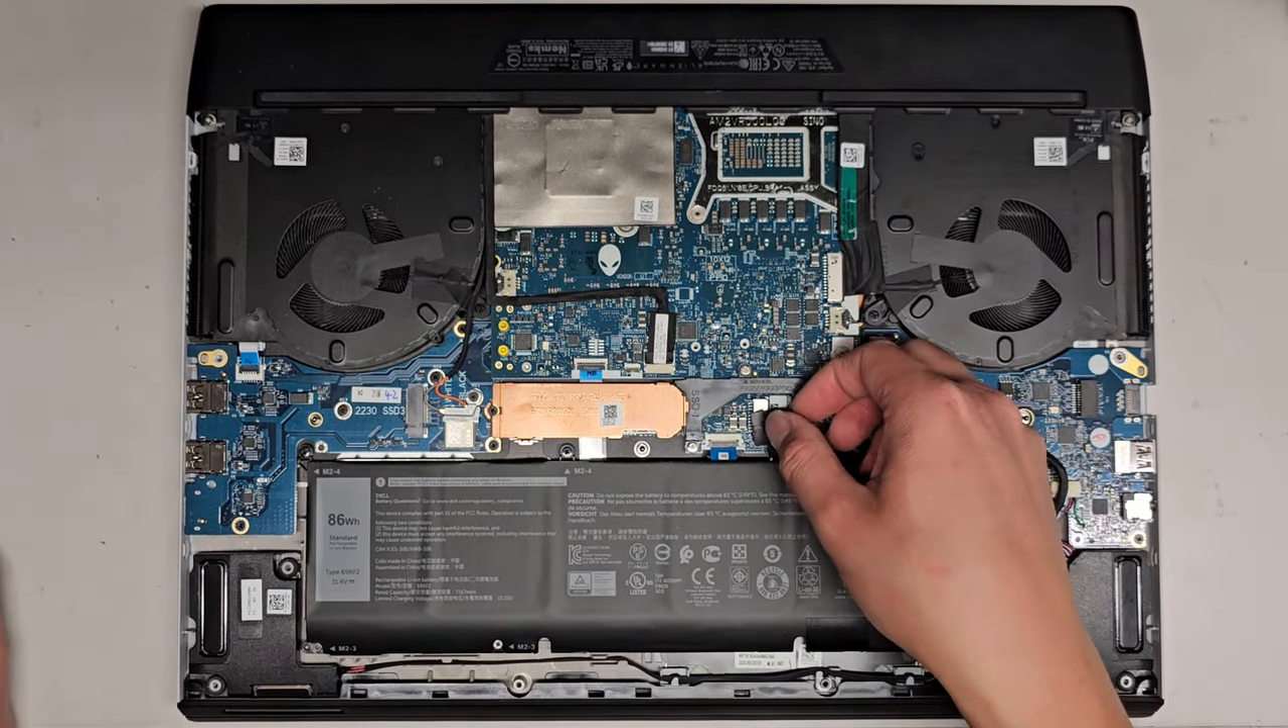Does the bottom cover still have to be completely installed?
Yes.